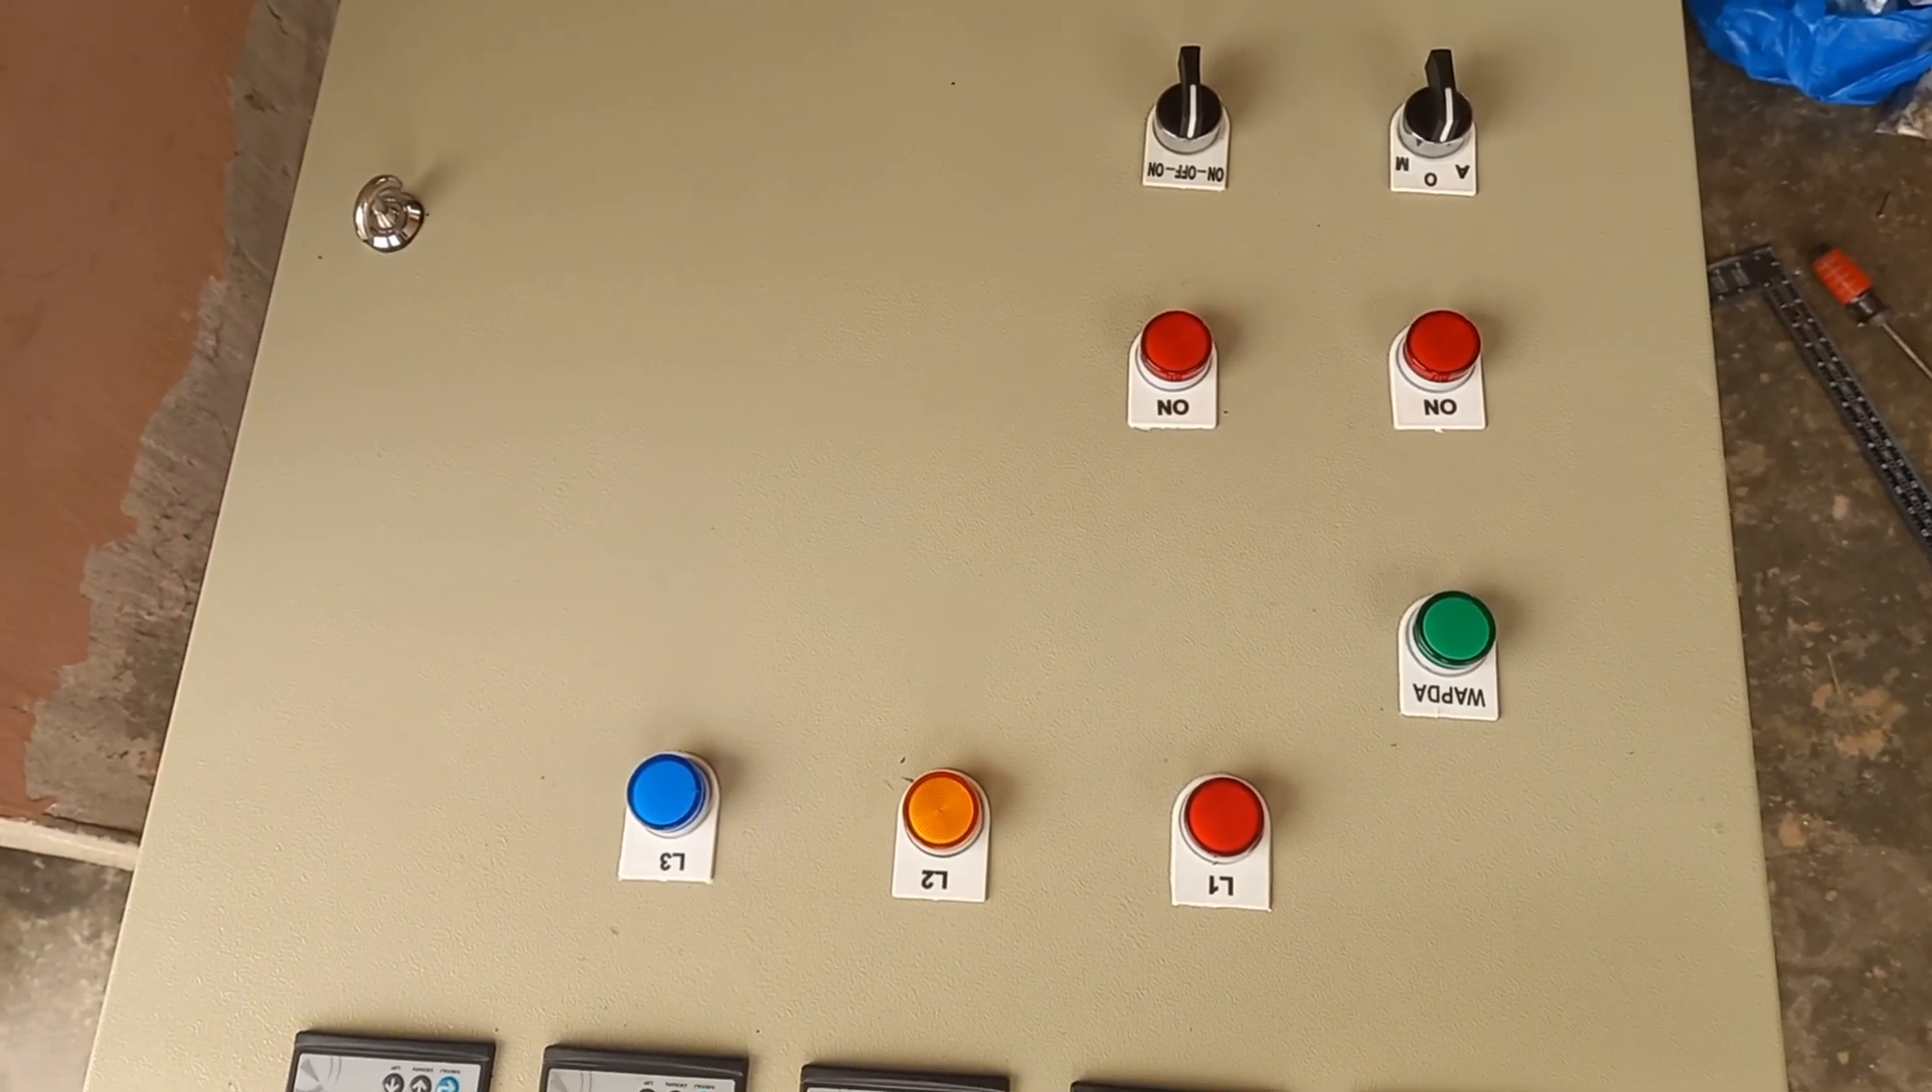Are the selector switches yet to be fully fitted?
No.